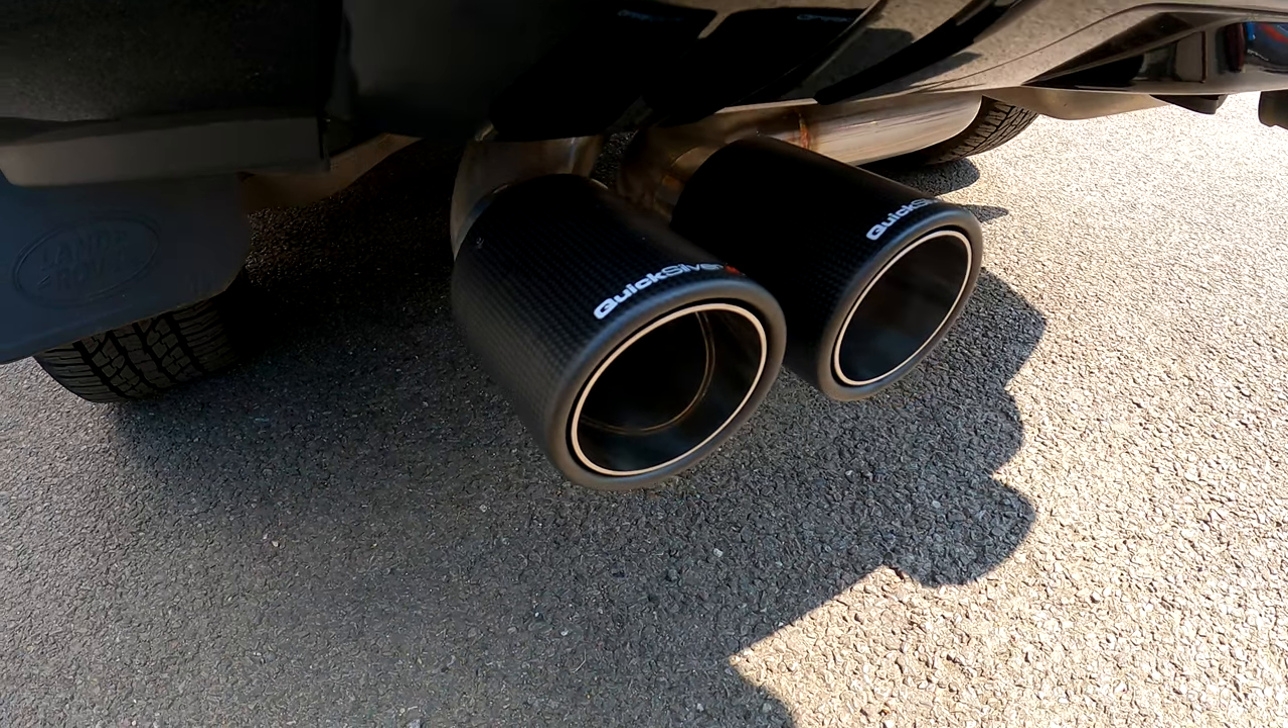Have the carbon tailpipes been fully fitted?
Yes.